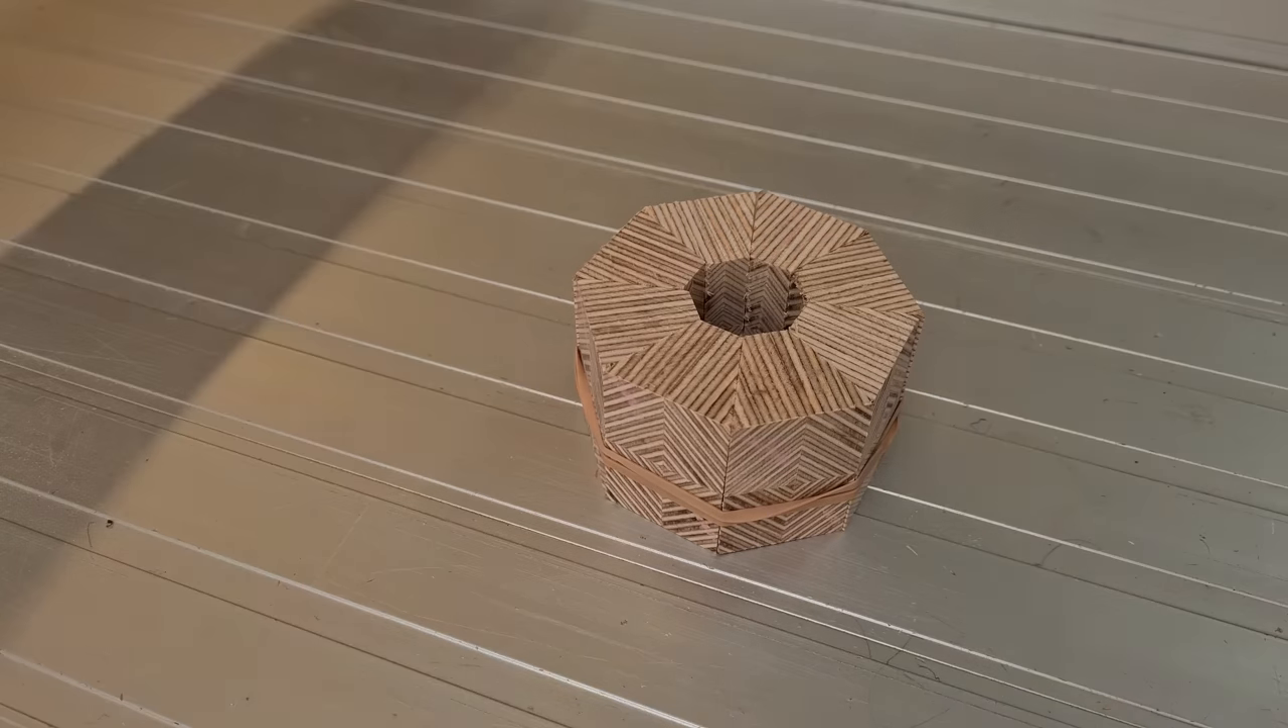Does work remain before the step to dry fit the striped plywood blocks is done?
No.